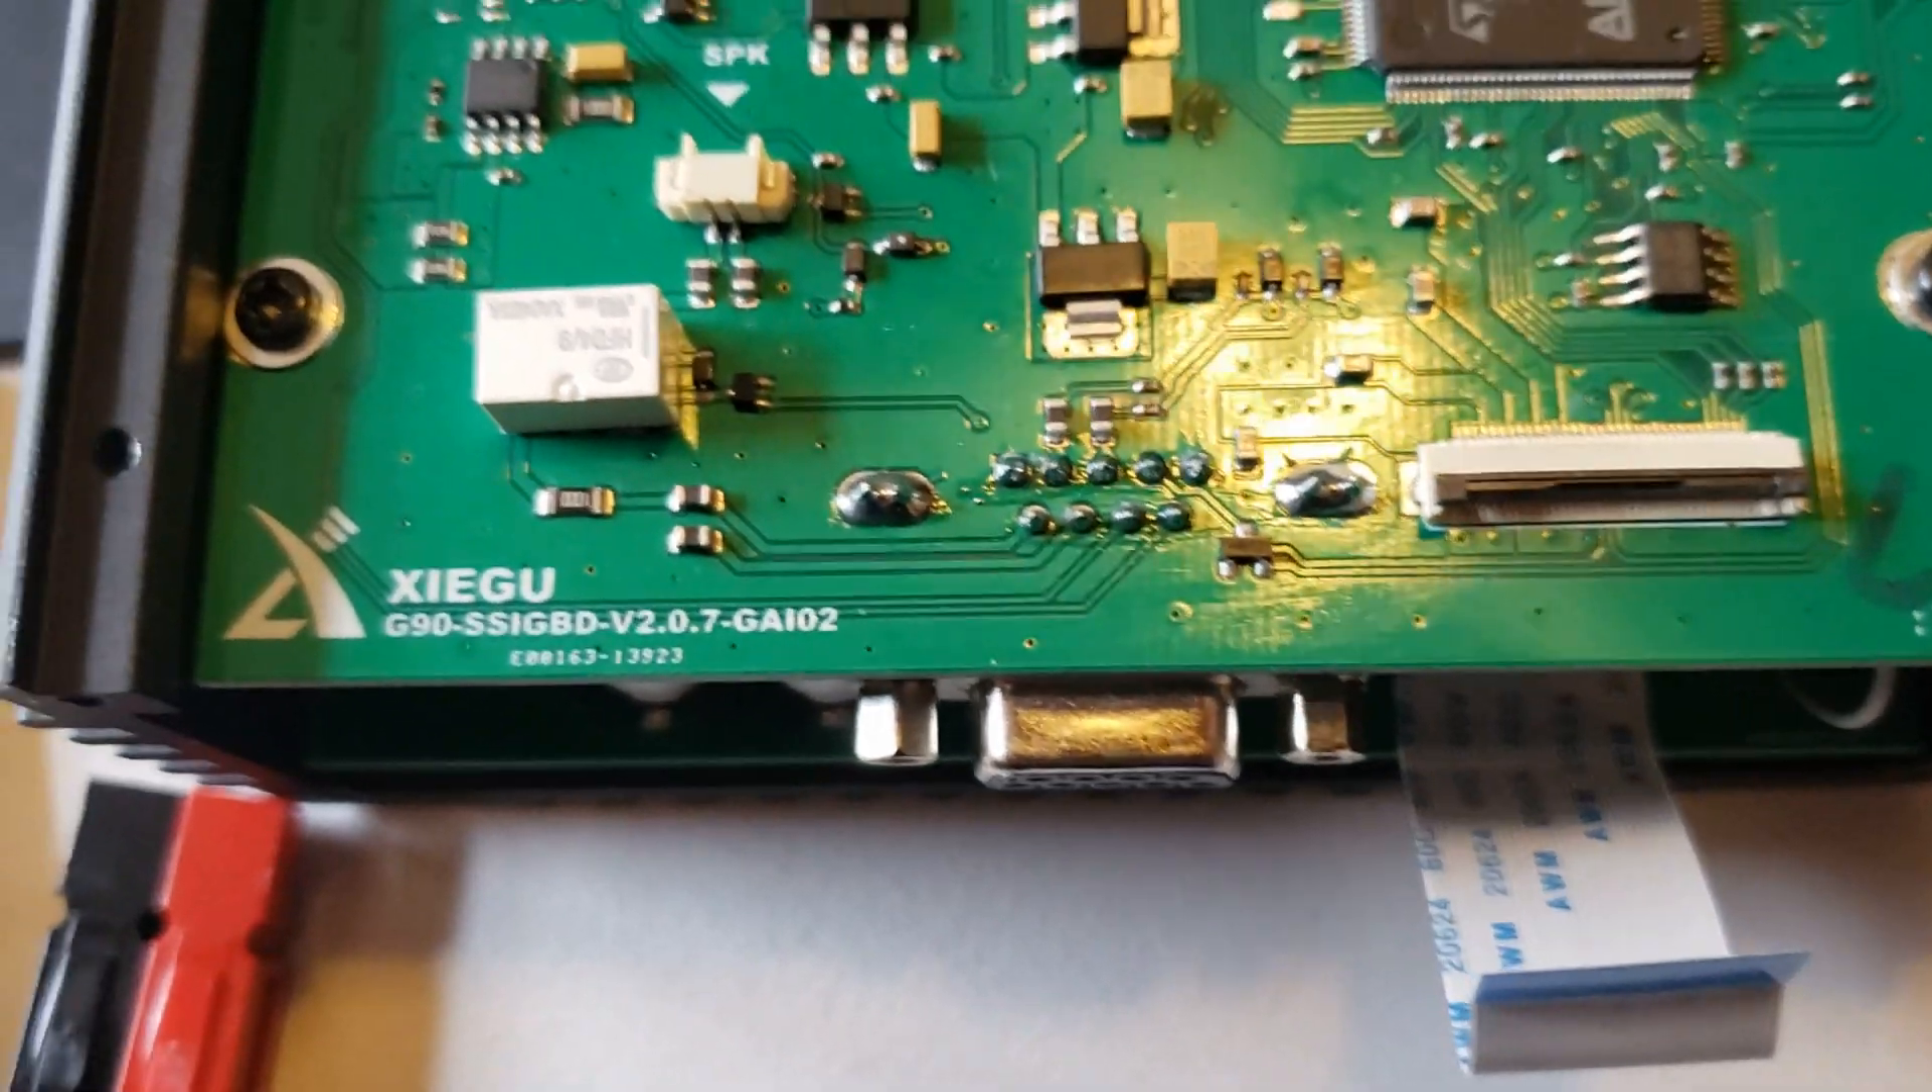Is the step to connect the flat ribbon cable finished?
No.